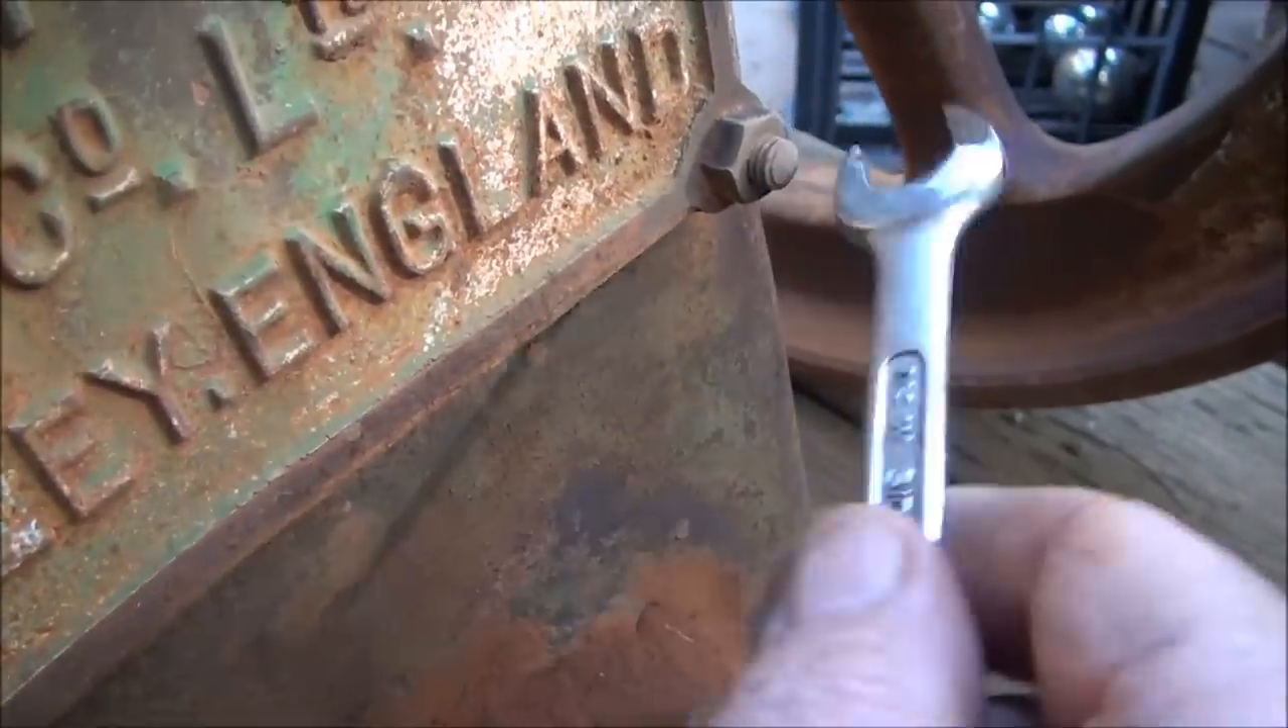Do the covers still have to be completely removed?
Yes.